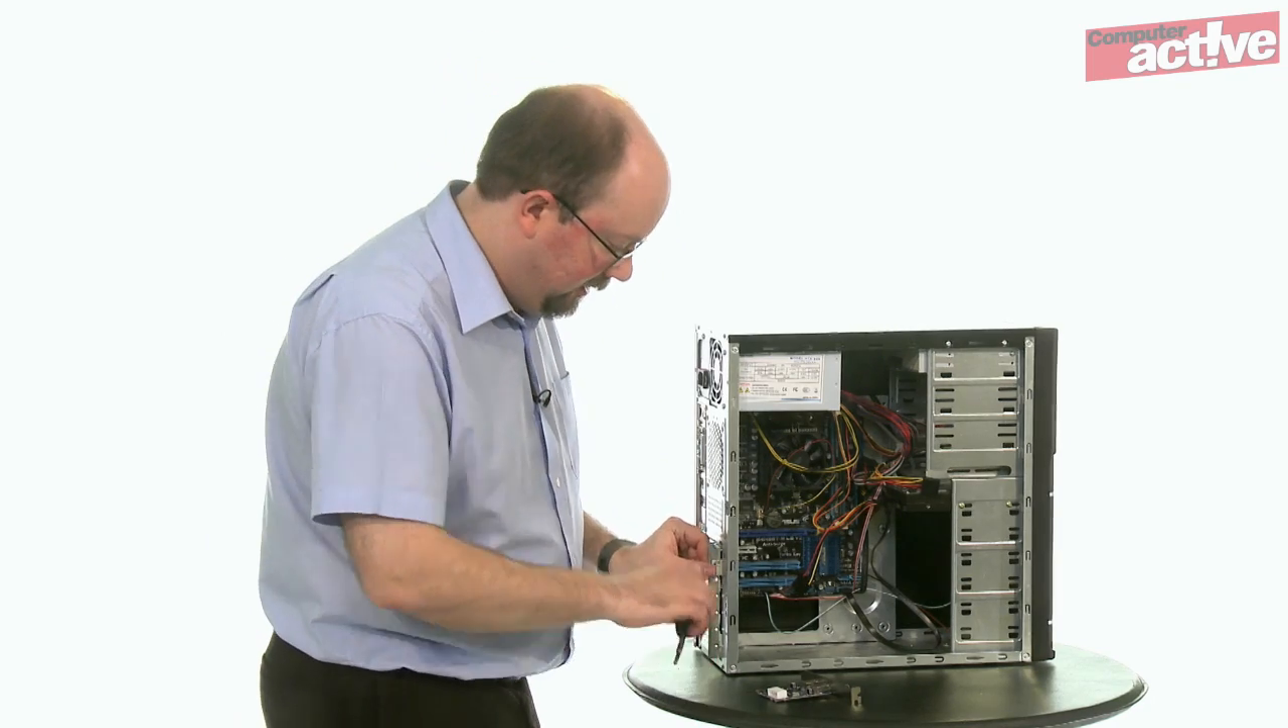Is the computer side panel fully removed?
Yes.